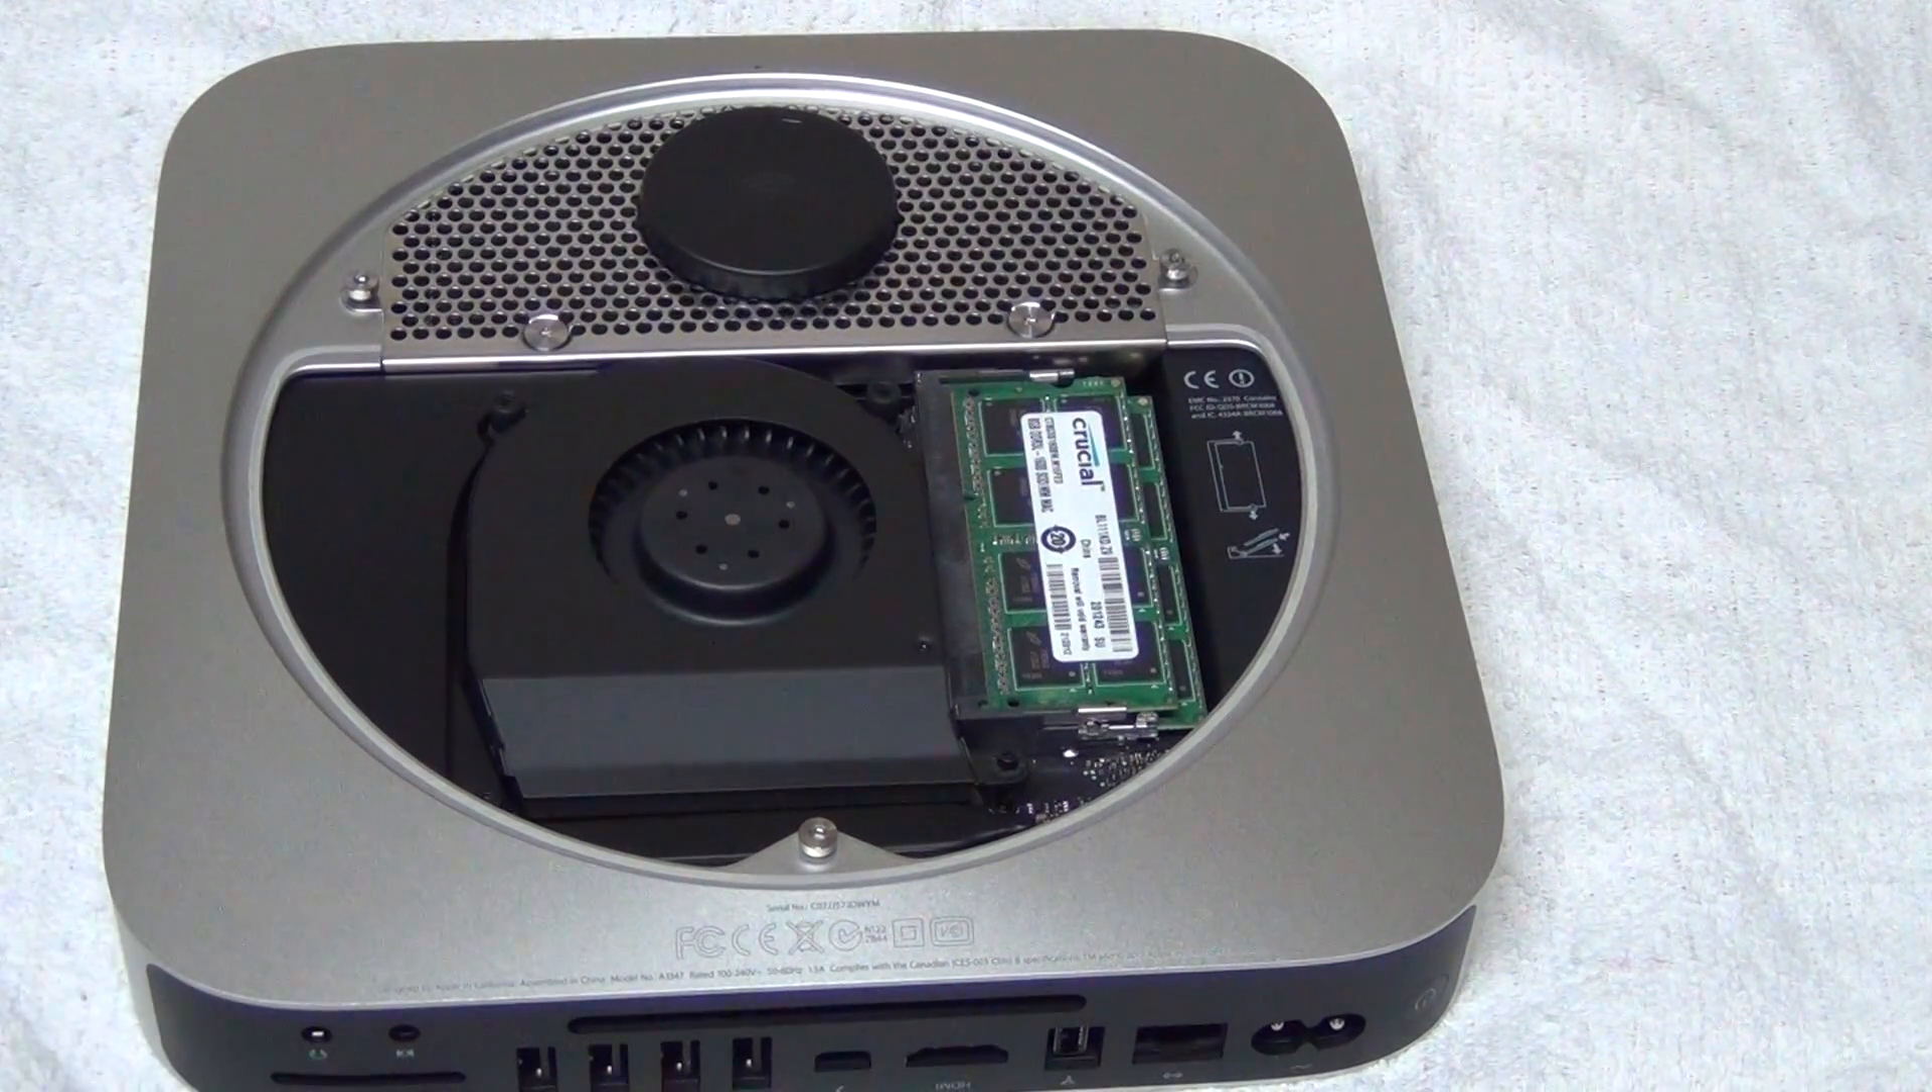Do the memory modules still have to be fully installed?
No.